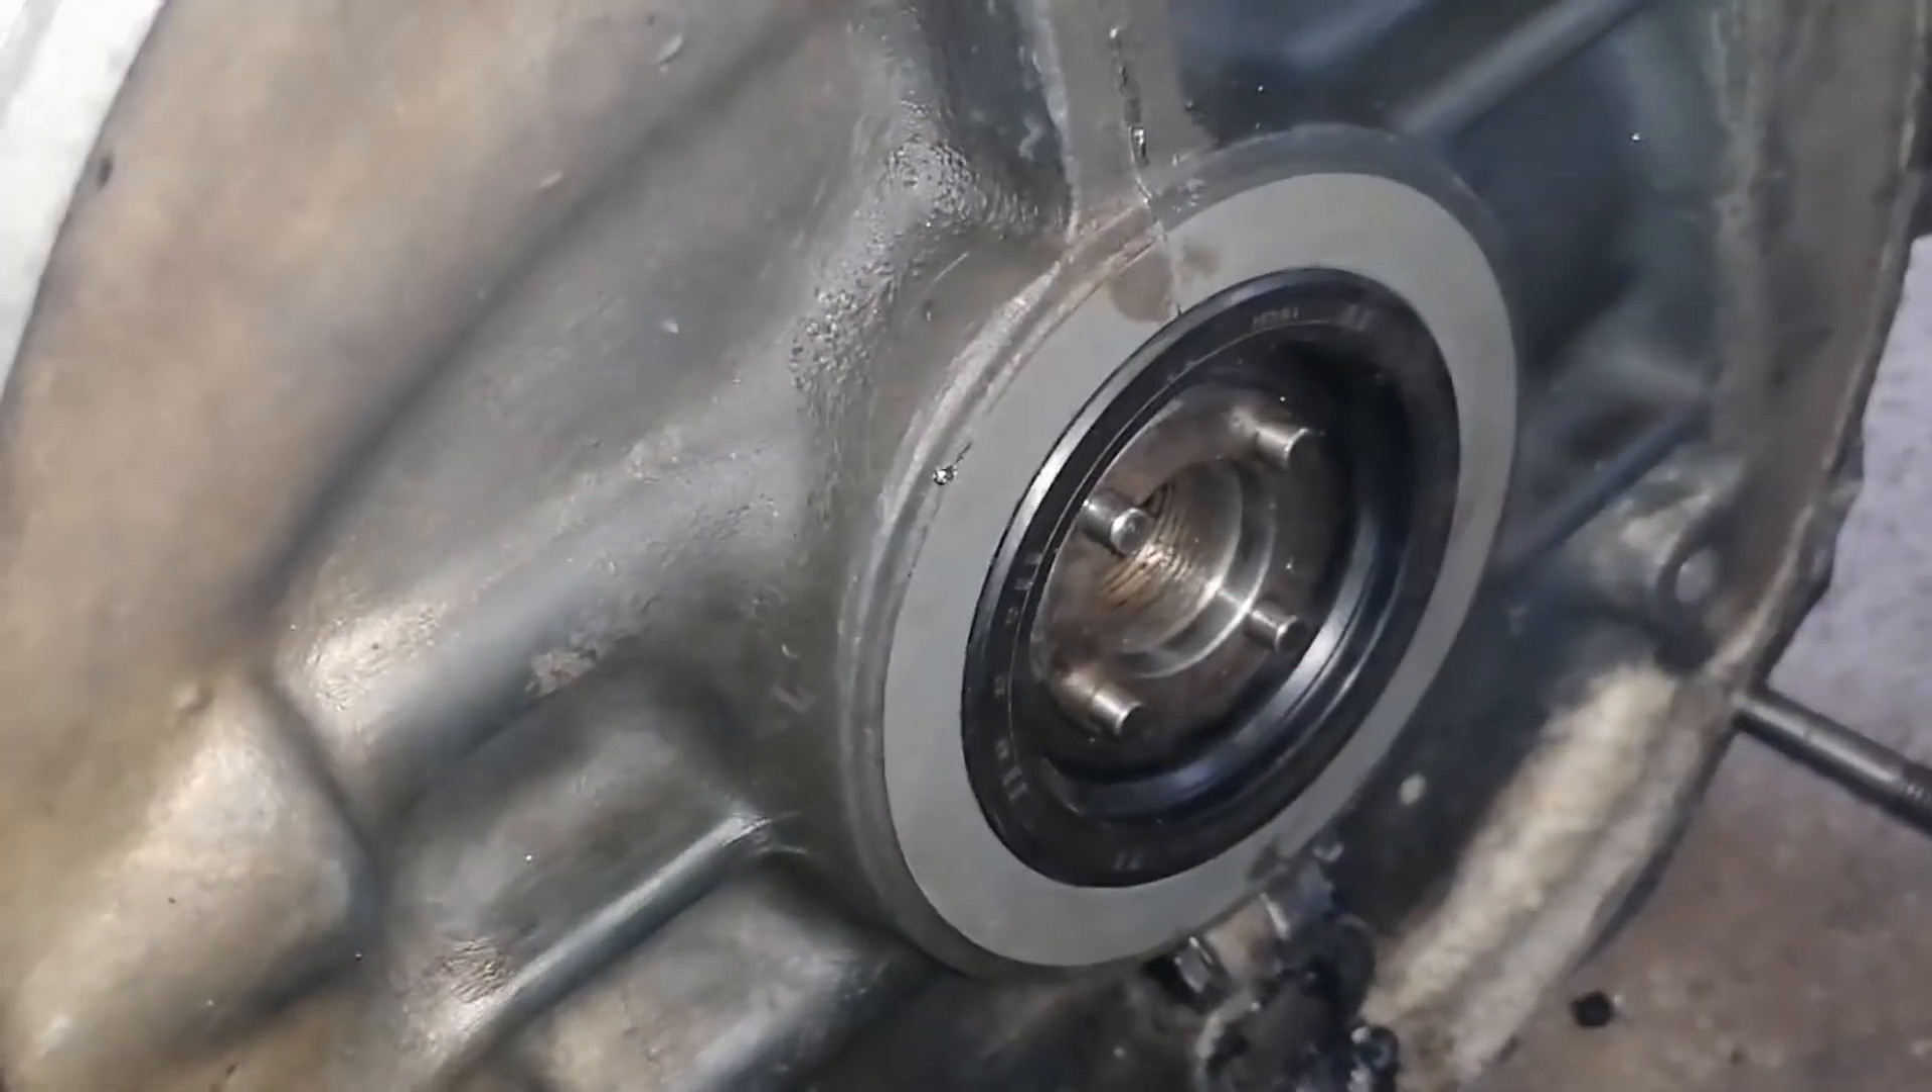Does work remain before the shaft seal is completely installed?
No.